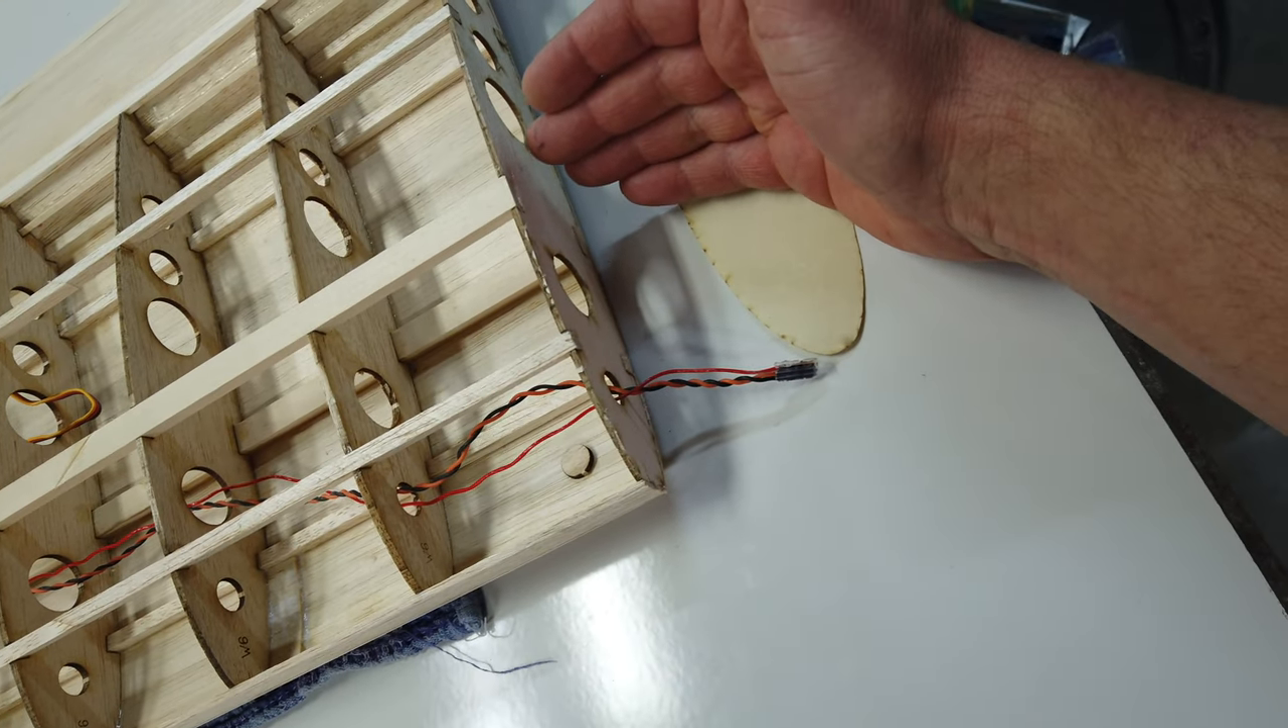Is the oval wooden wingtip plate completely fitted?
No.